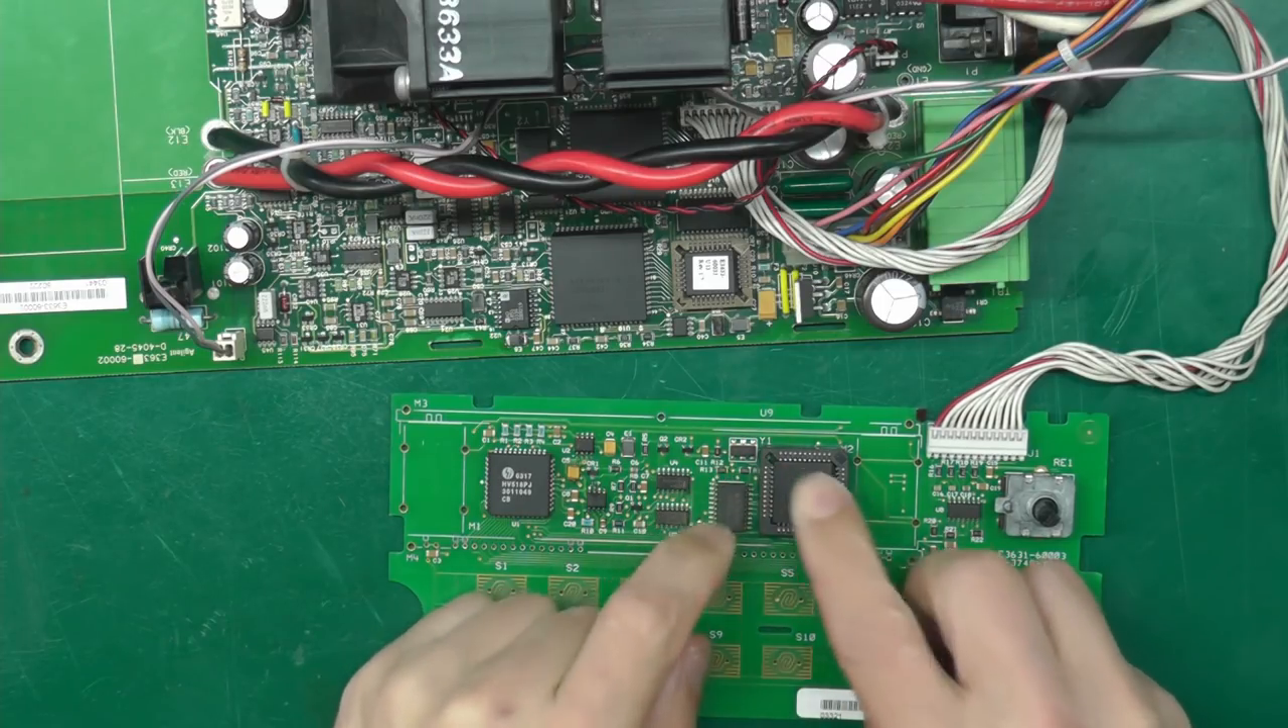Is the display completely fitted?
No.